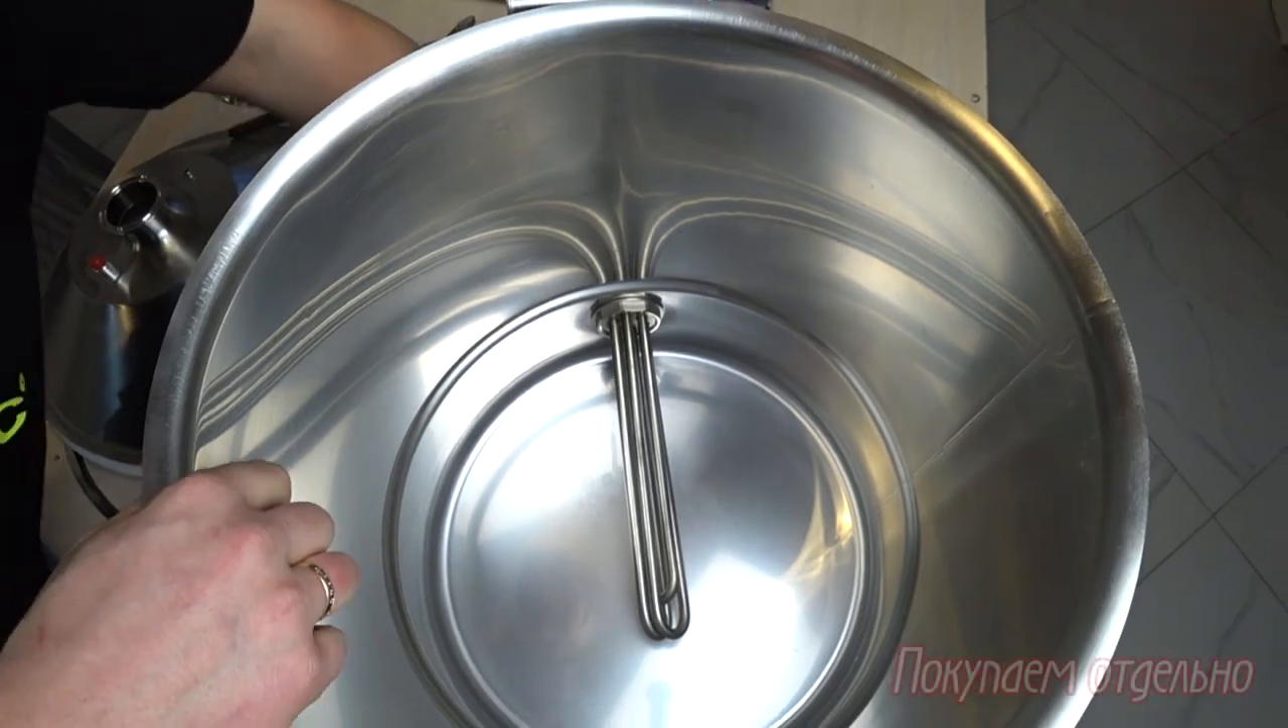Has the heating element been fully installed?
Yes.